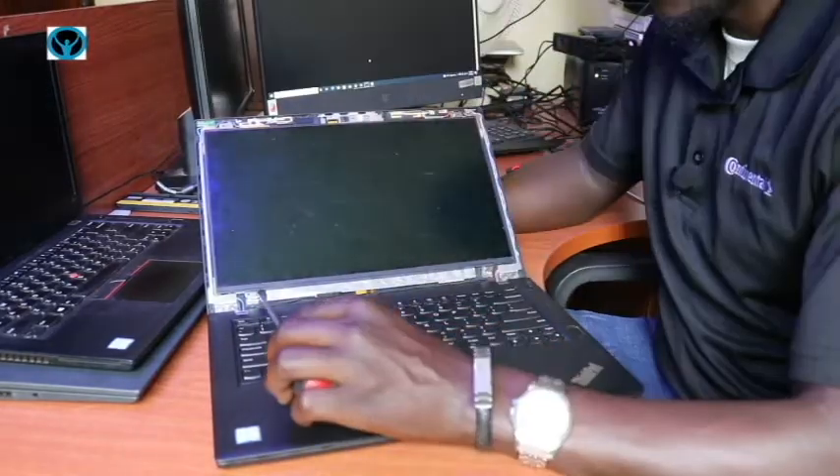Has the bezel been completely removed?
Yes.